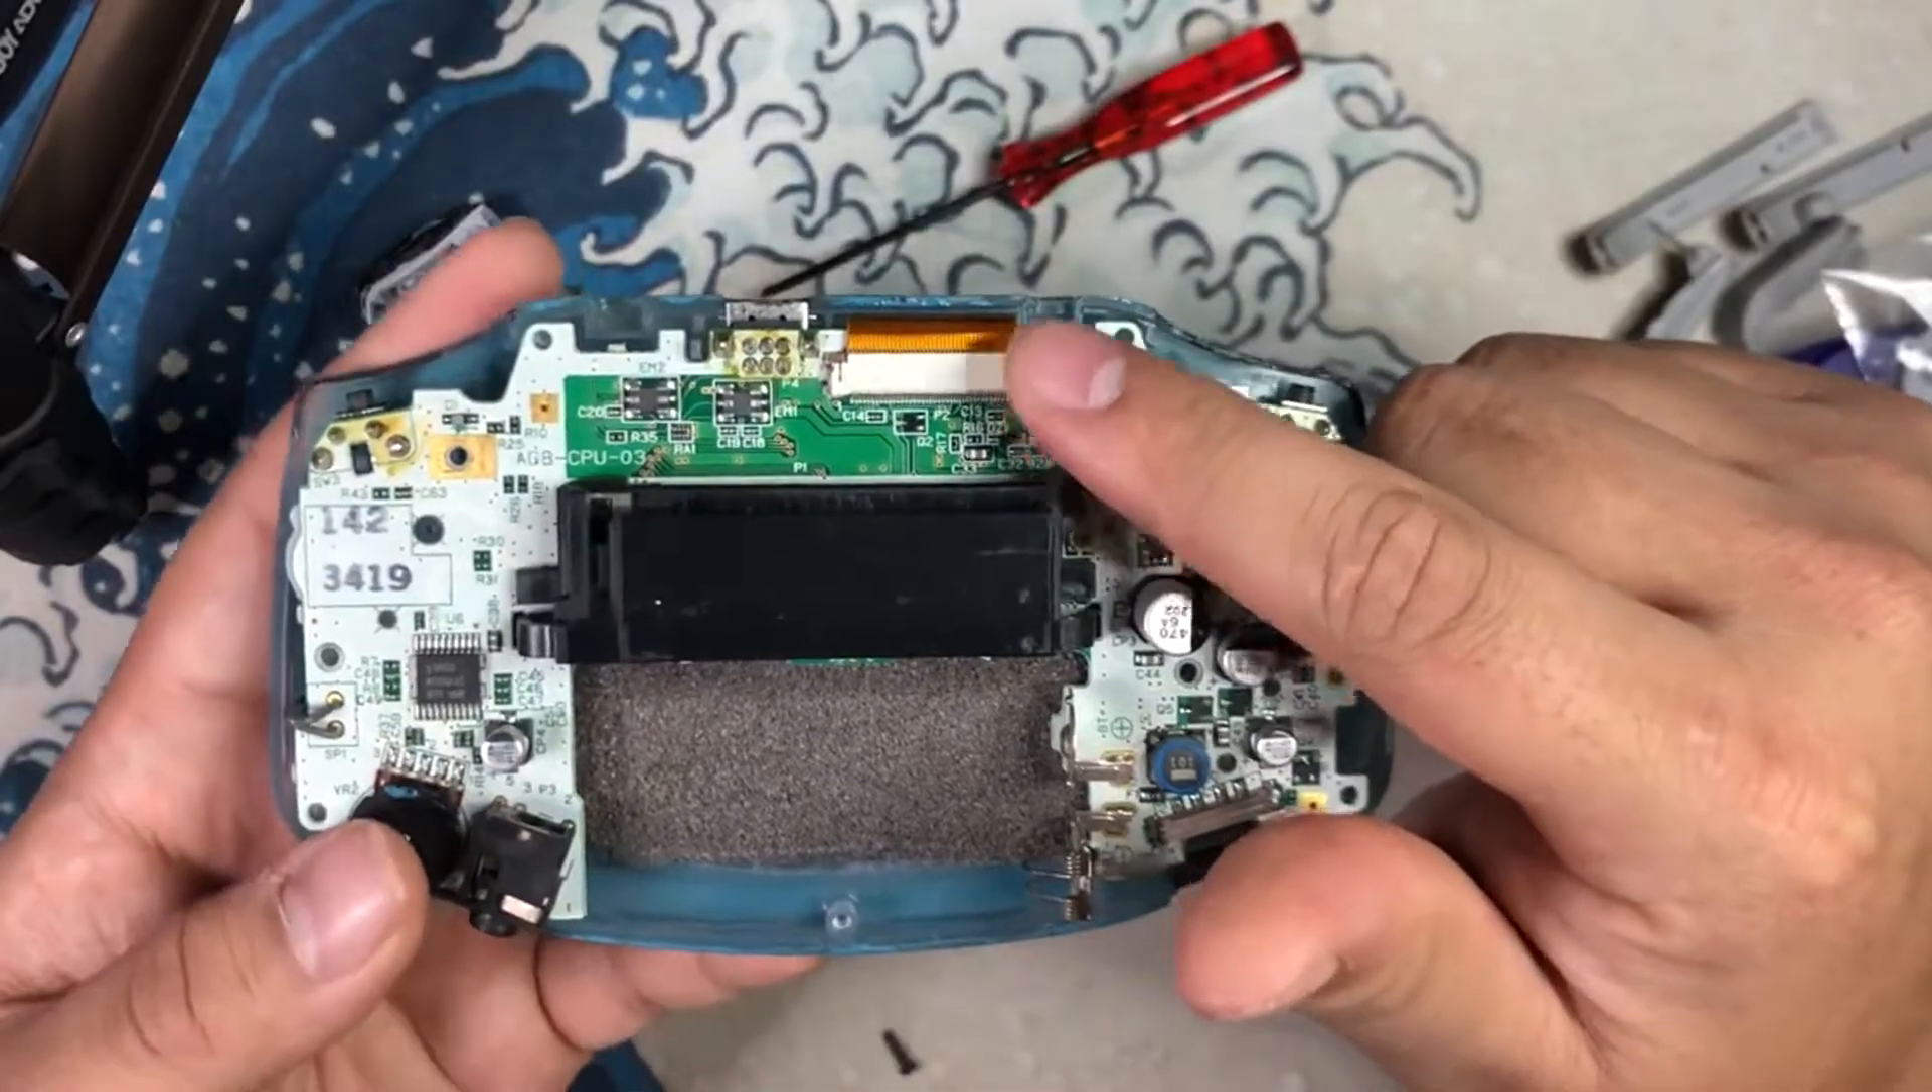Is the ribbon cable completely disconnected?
No.